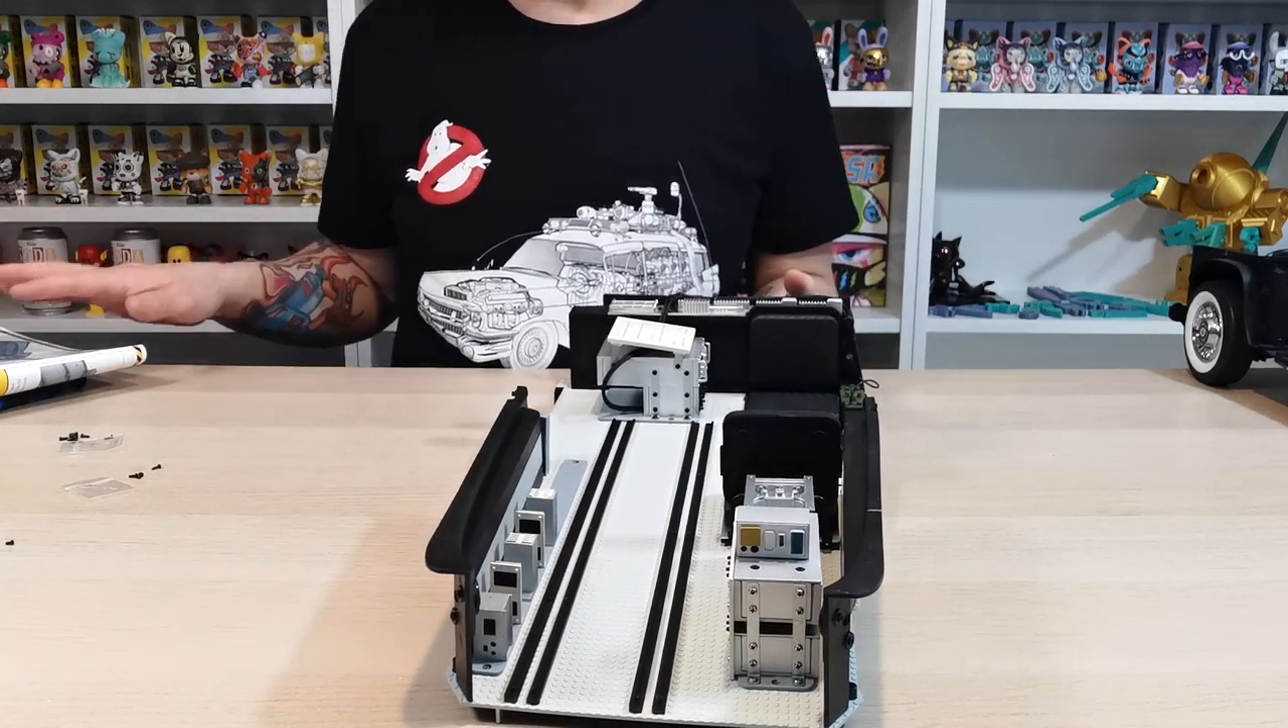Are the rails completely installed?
Yes.